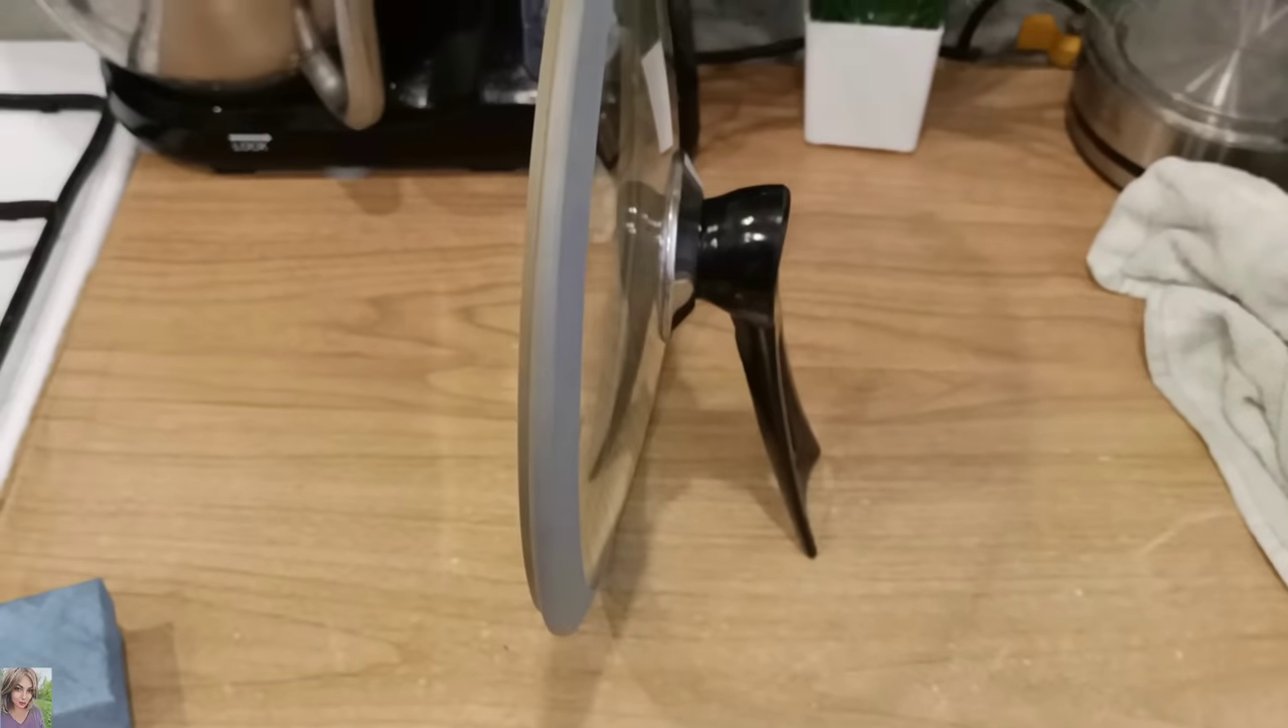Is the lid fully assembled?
Yes.